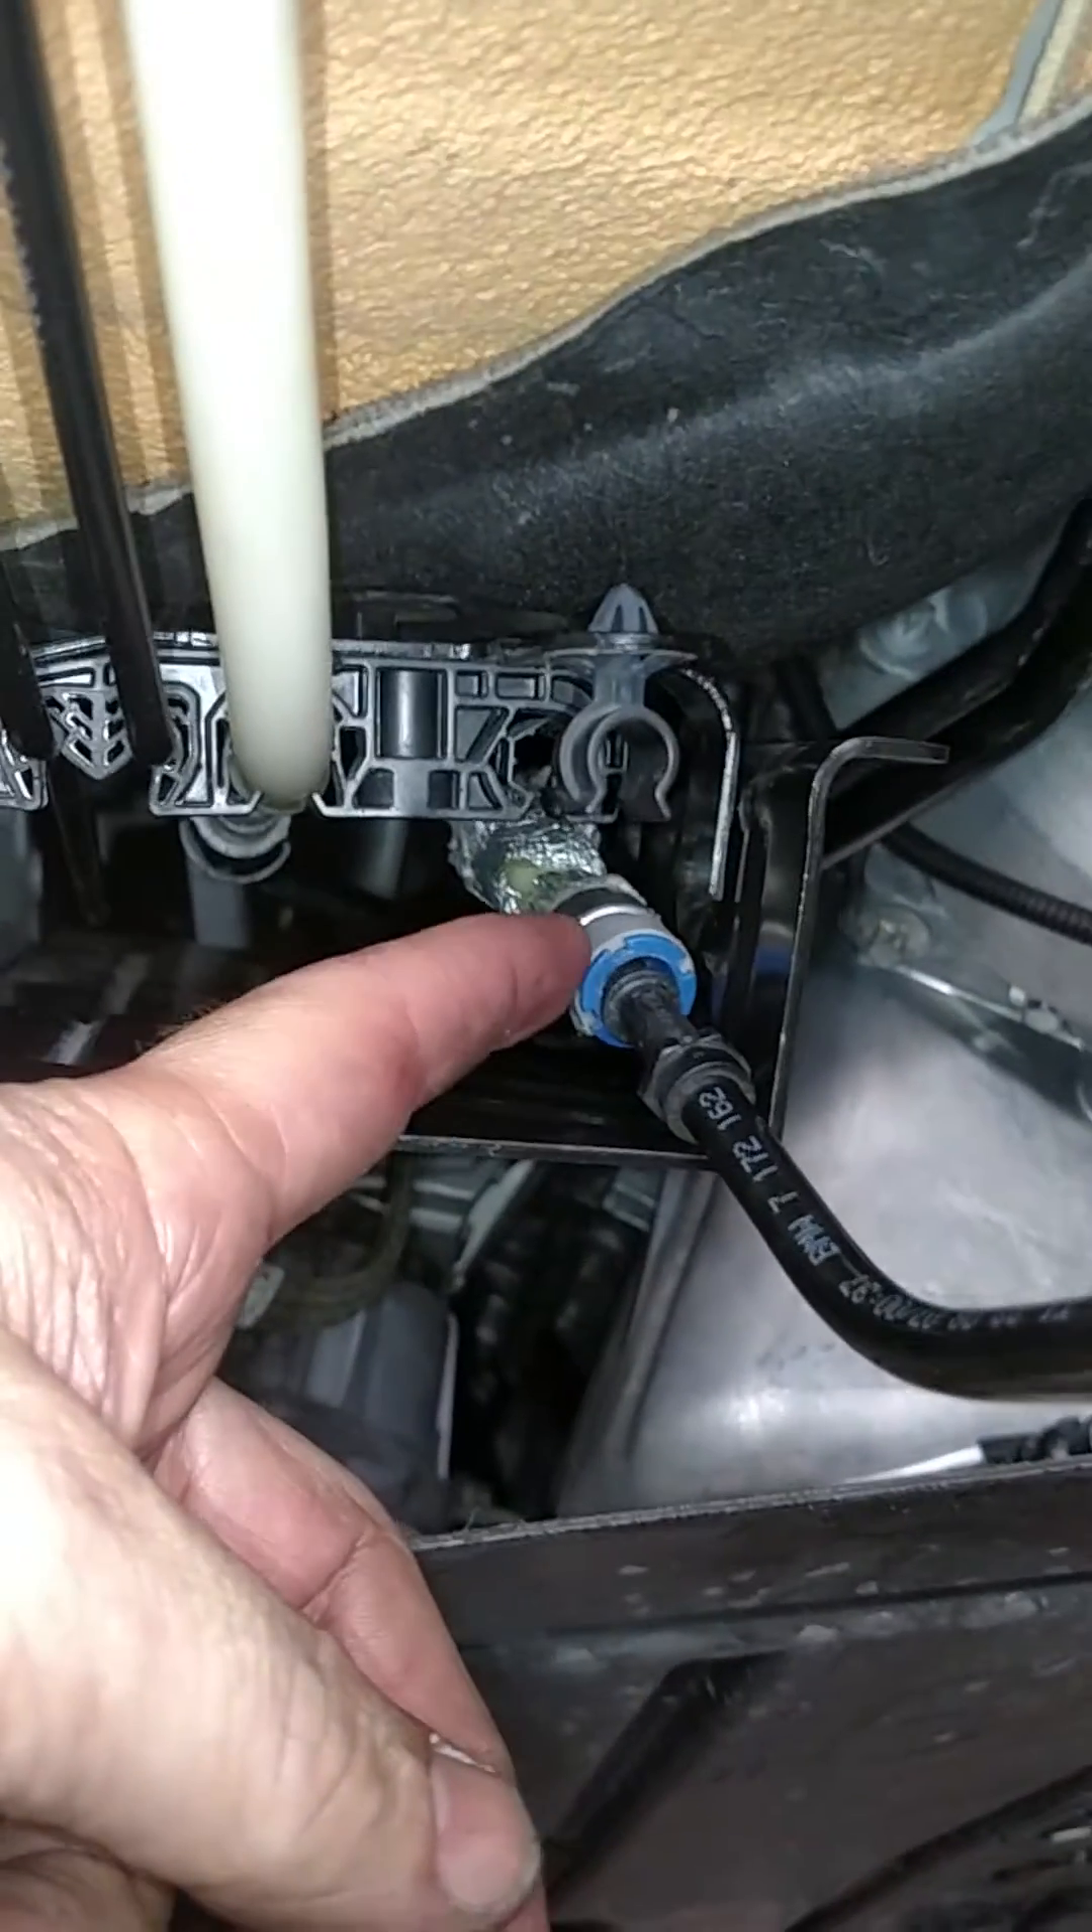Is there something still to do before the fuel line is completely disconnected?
Yes.